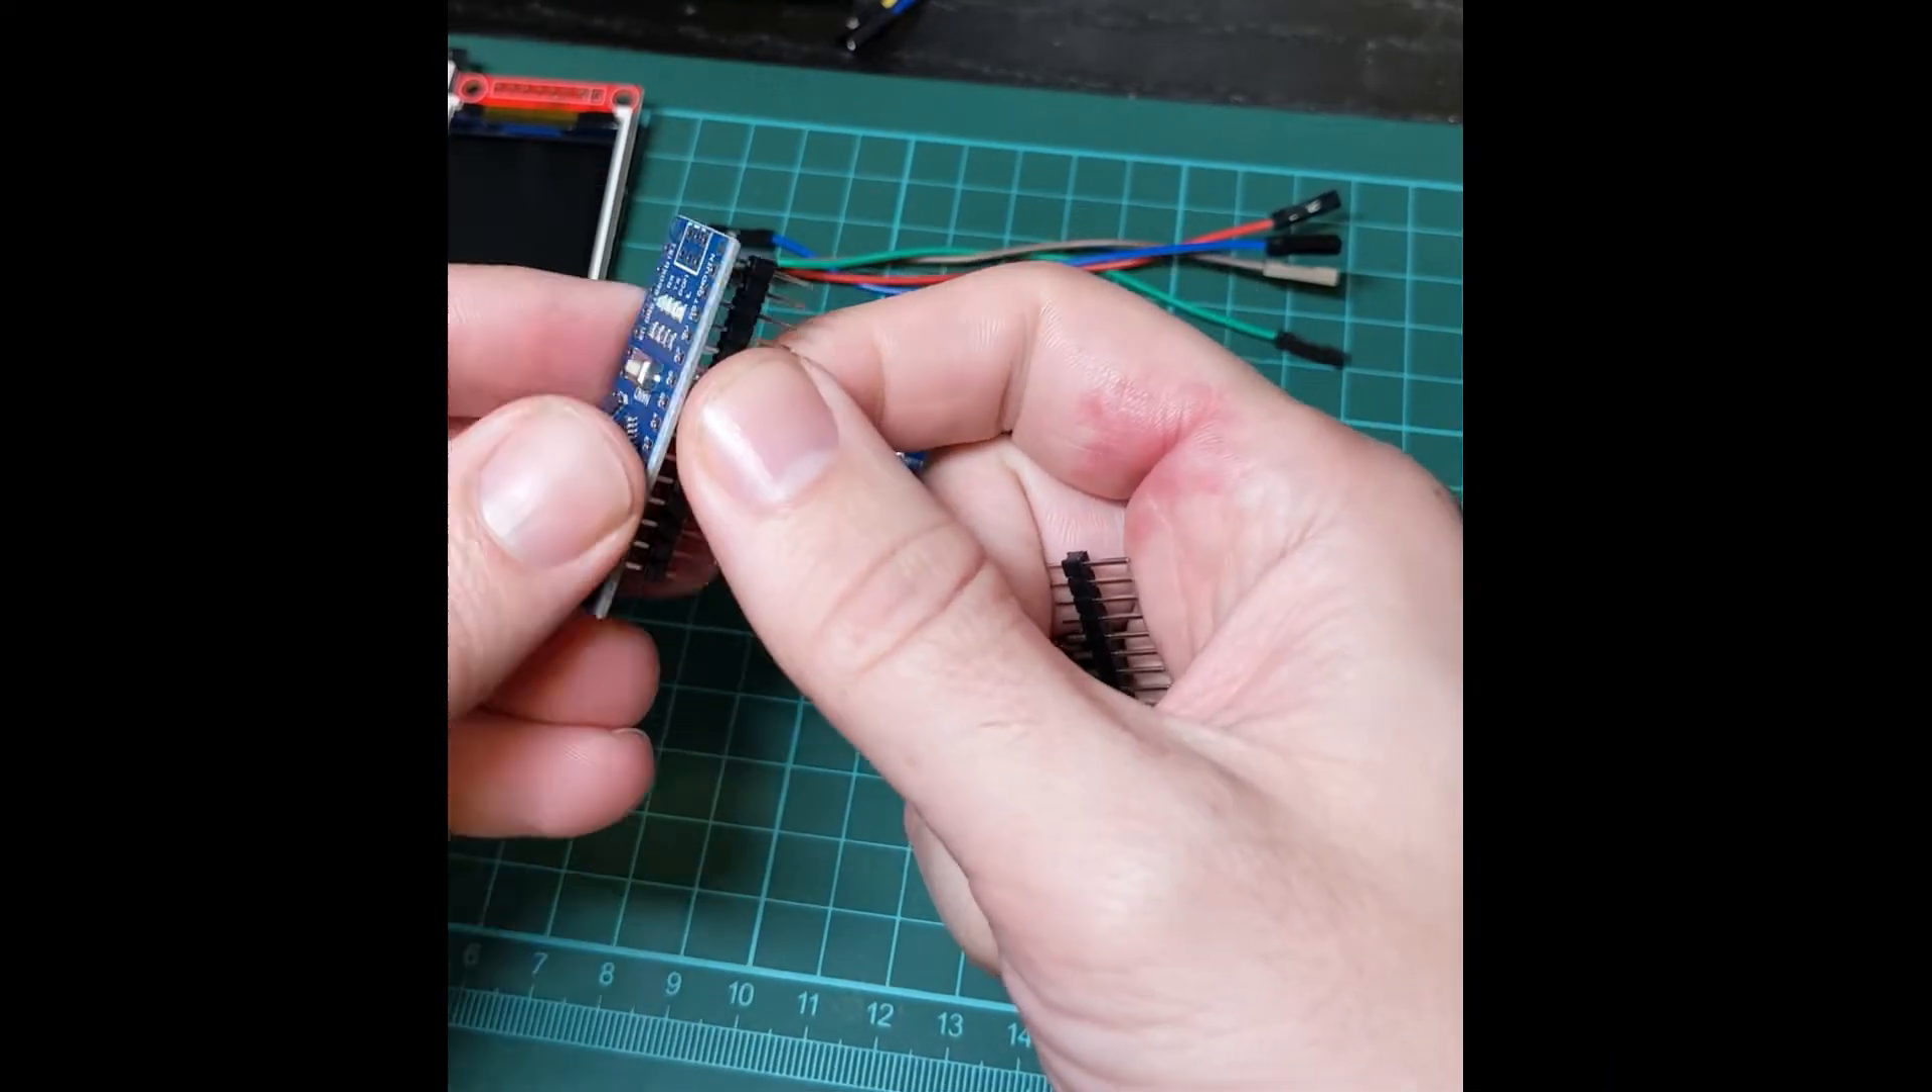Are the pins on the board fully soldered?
No.